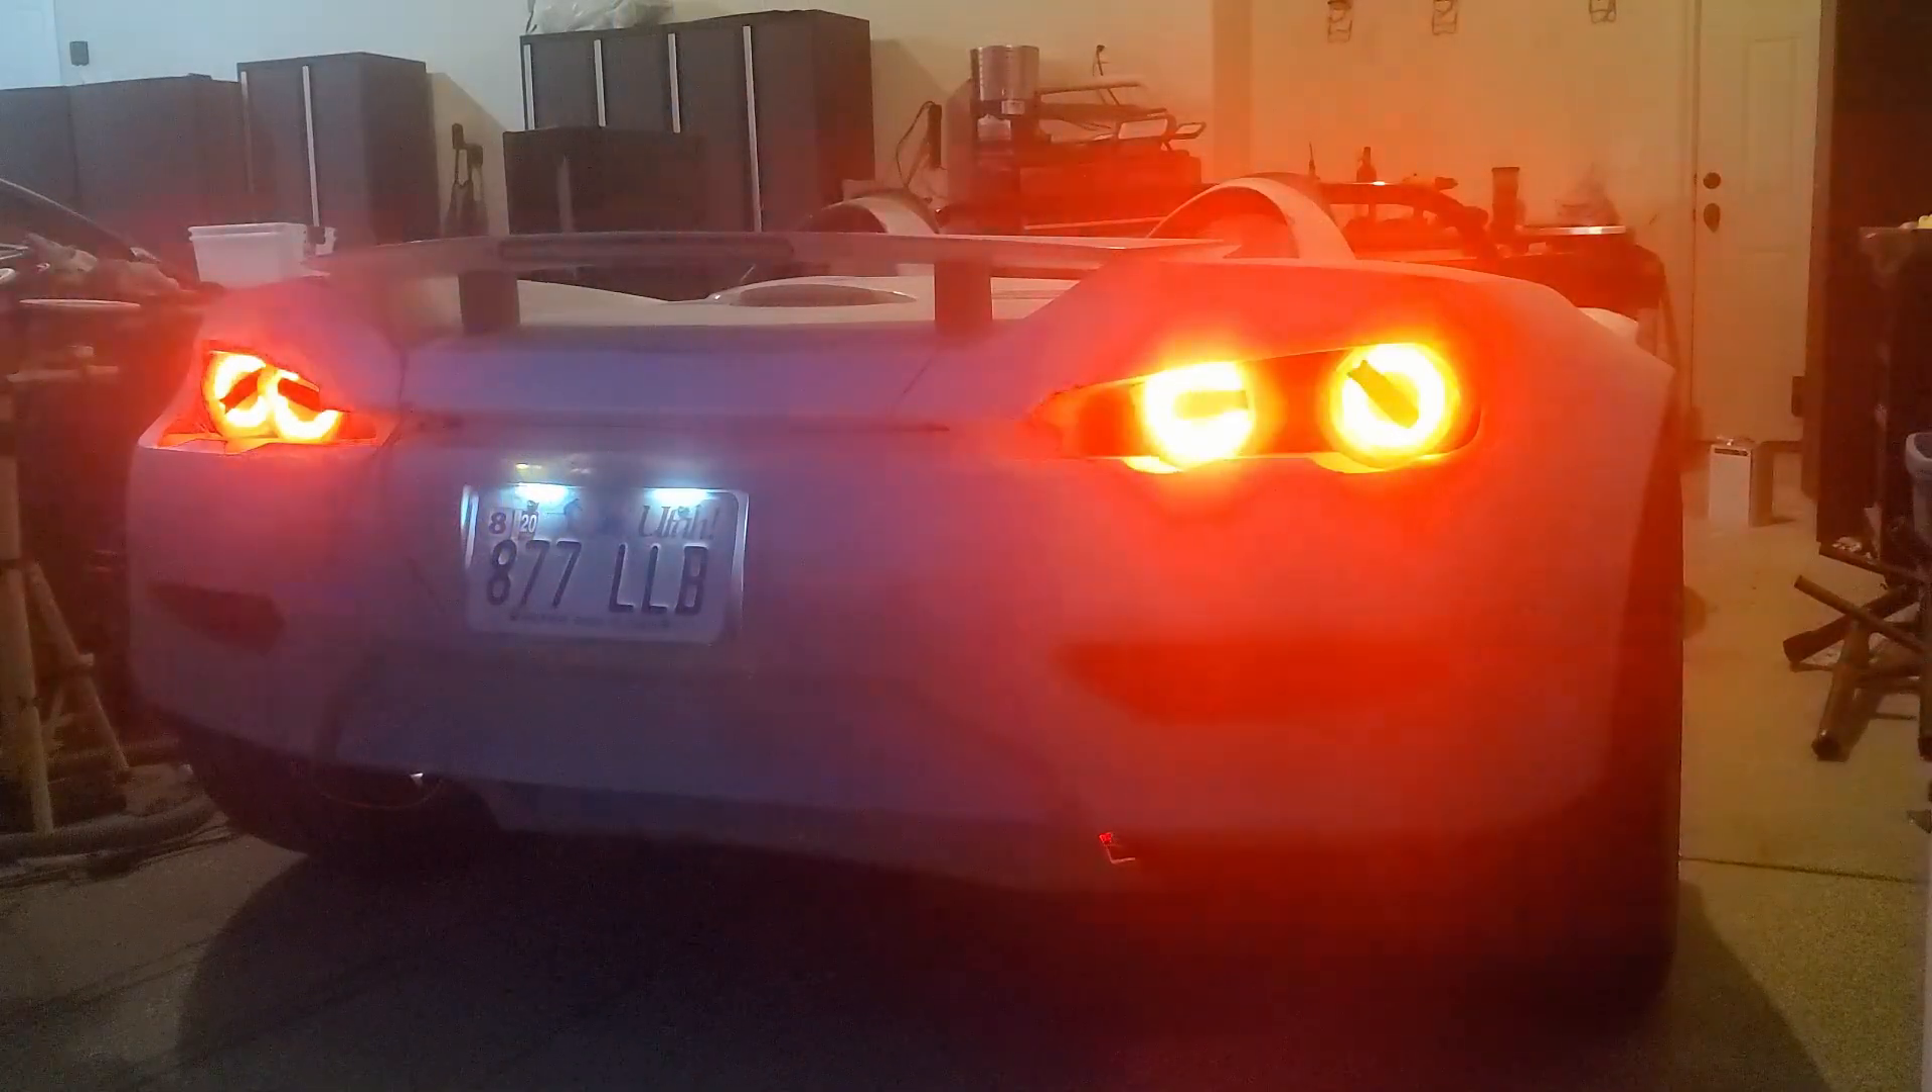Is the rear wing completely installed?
Yes.